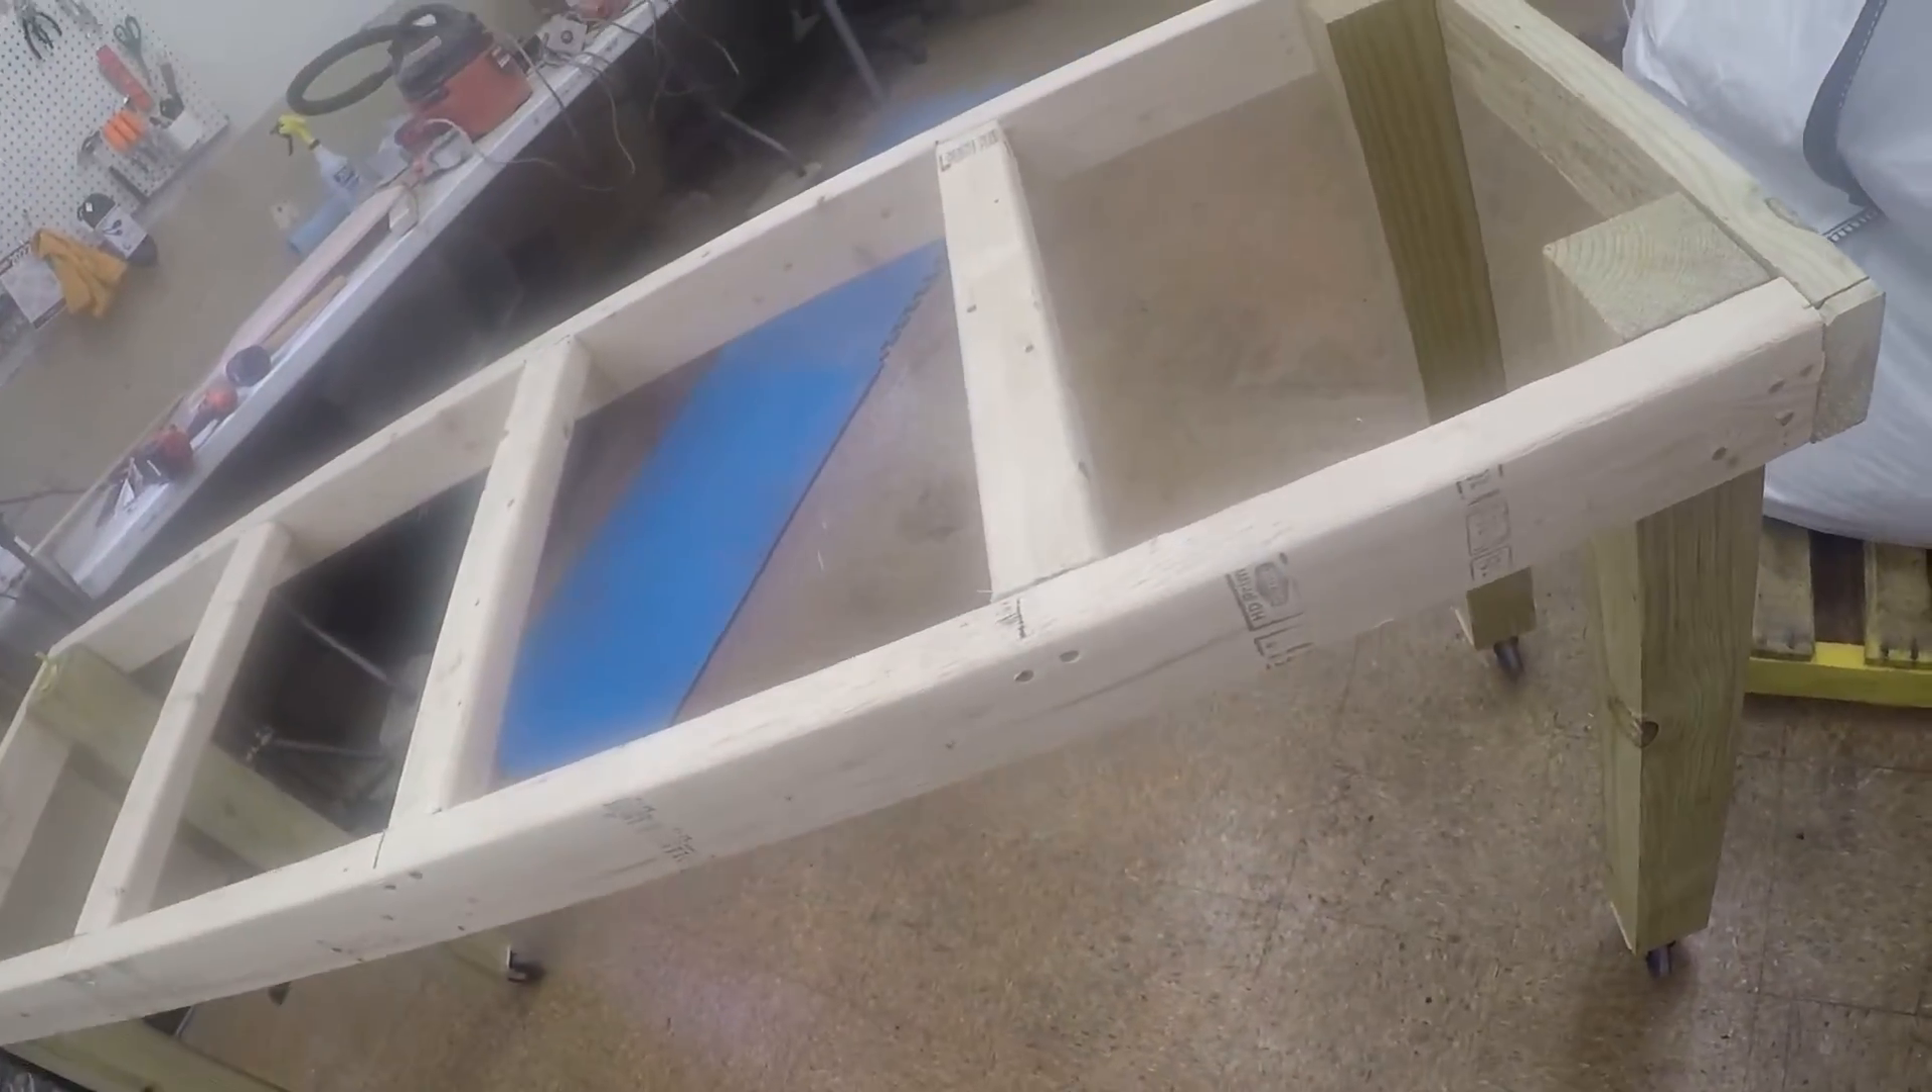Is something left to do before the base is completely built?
No.